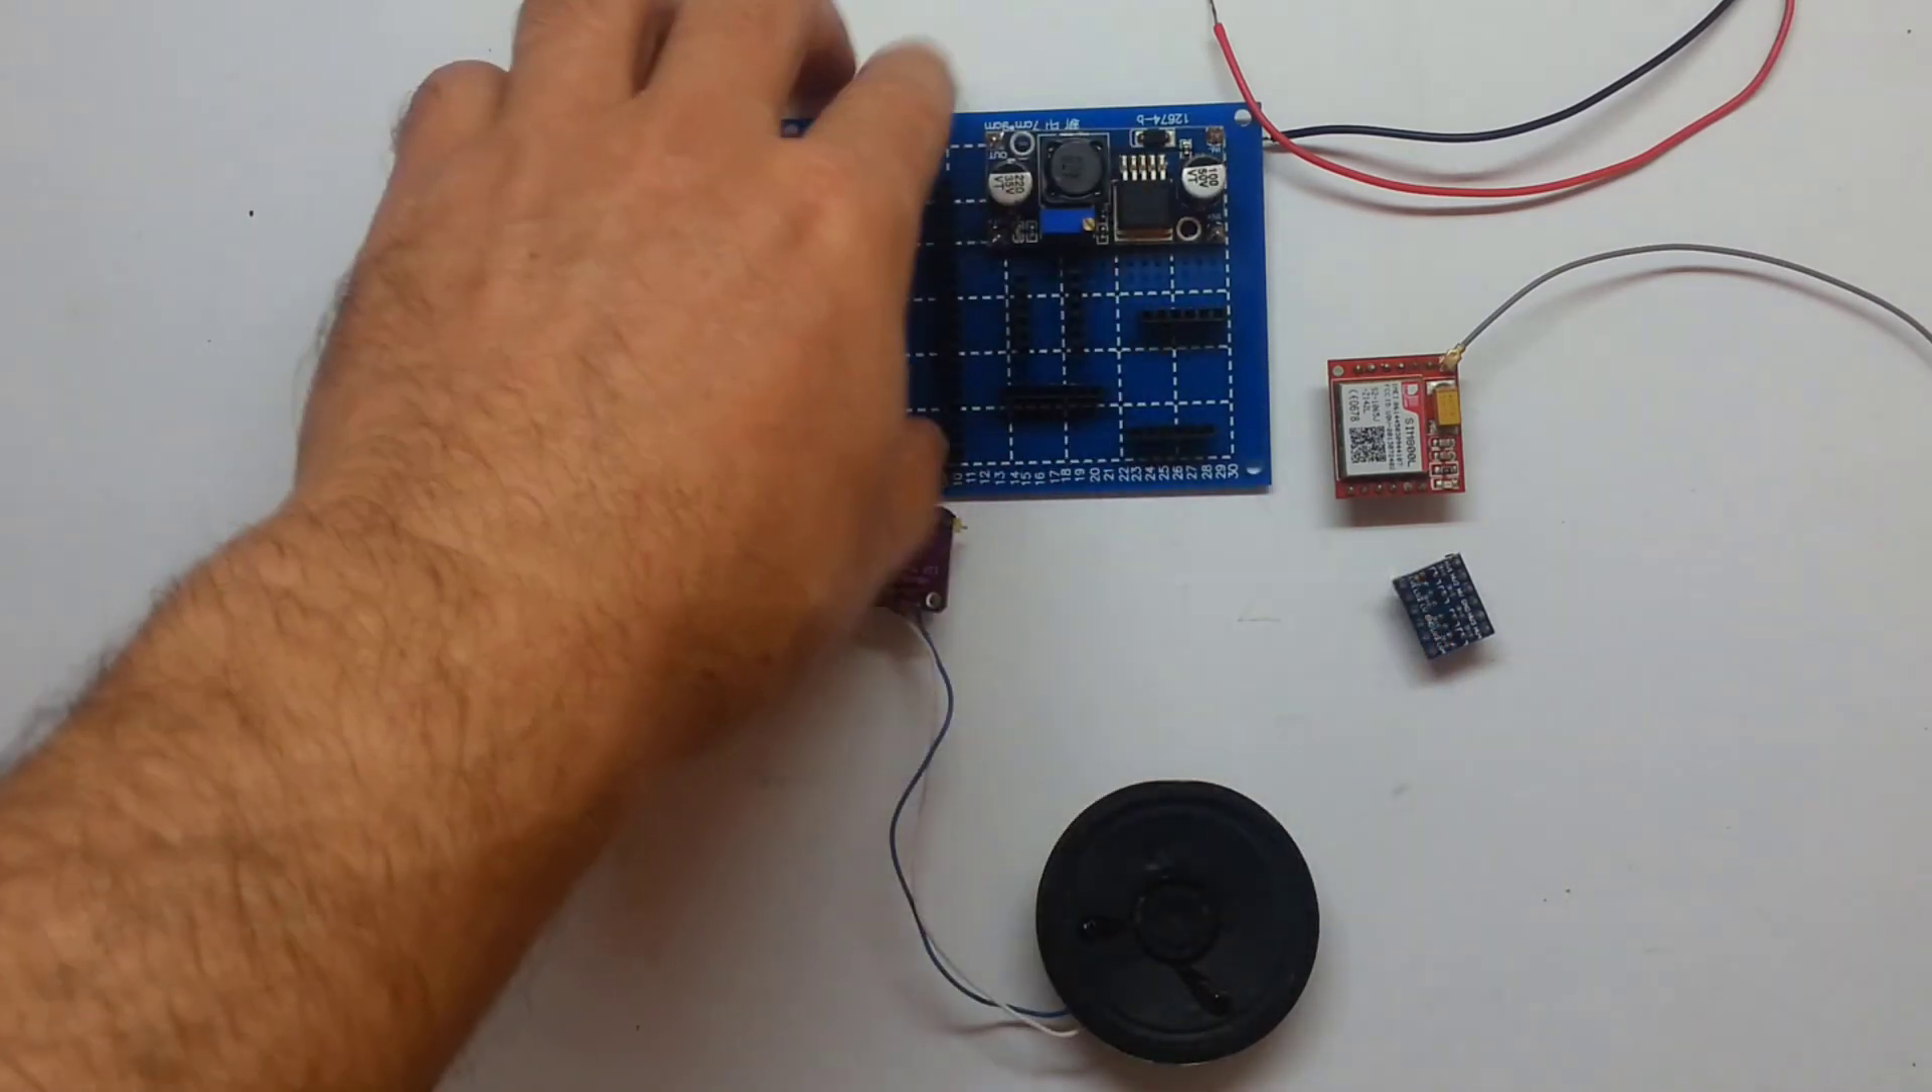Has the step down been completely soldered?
Yes.